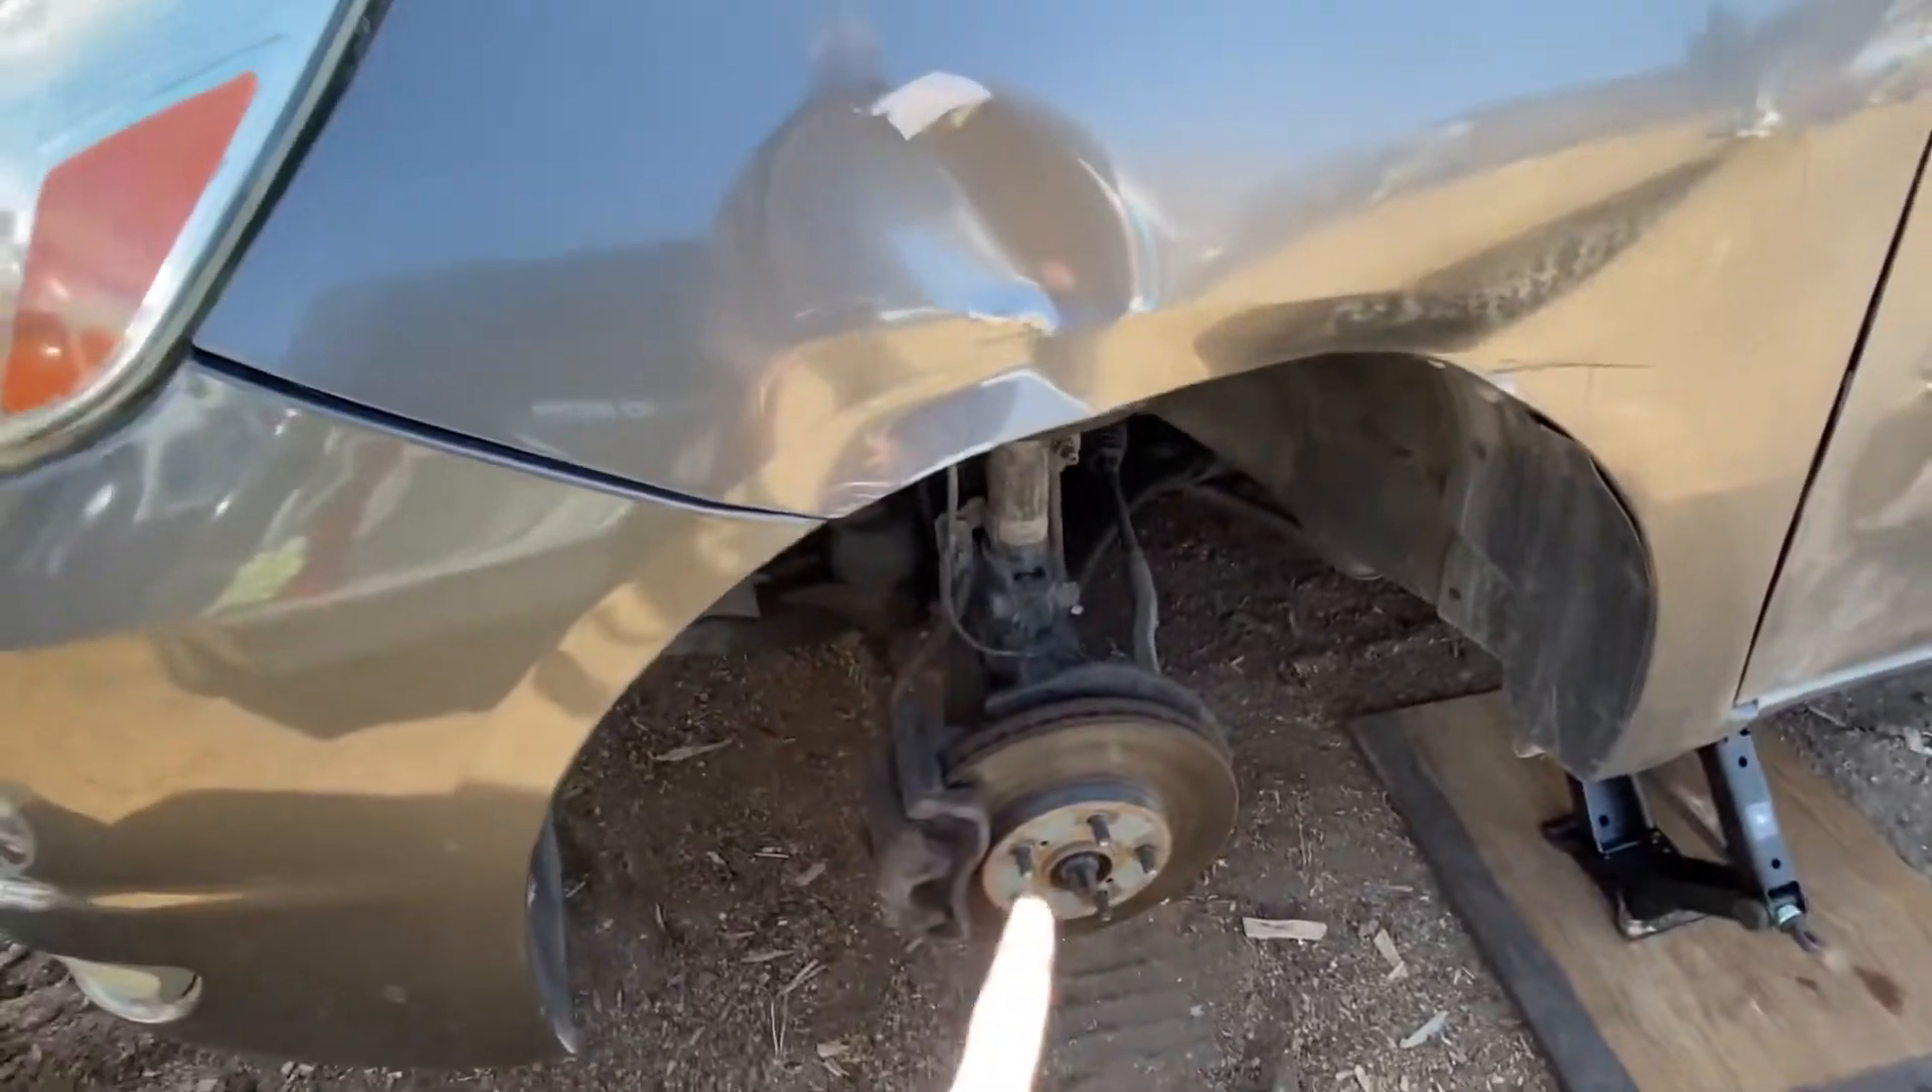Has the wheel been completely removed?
Yes.